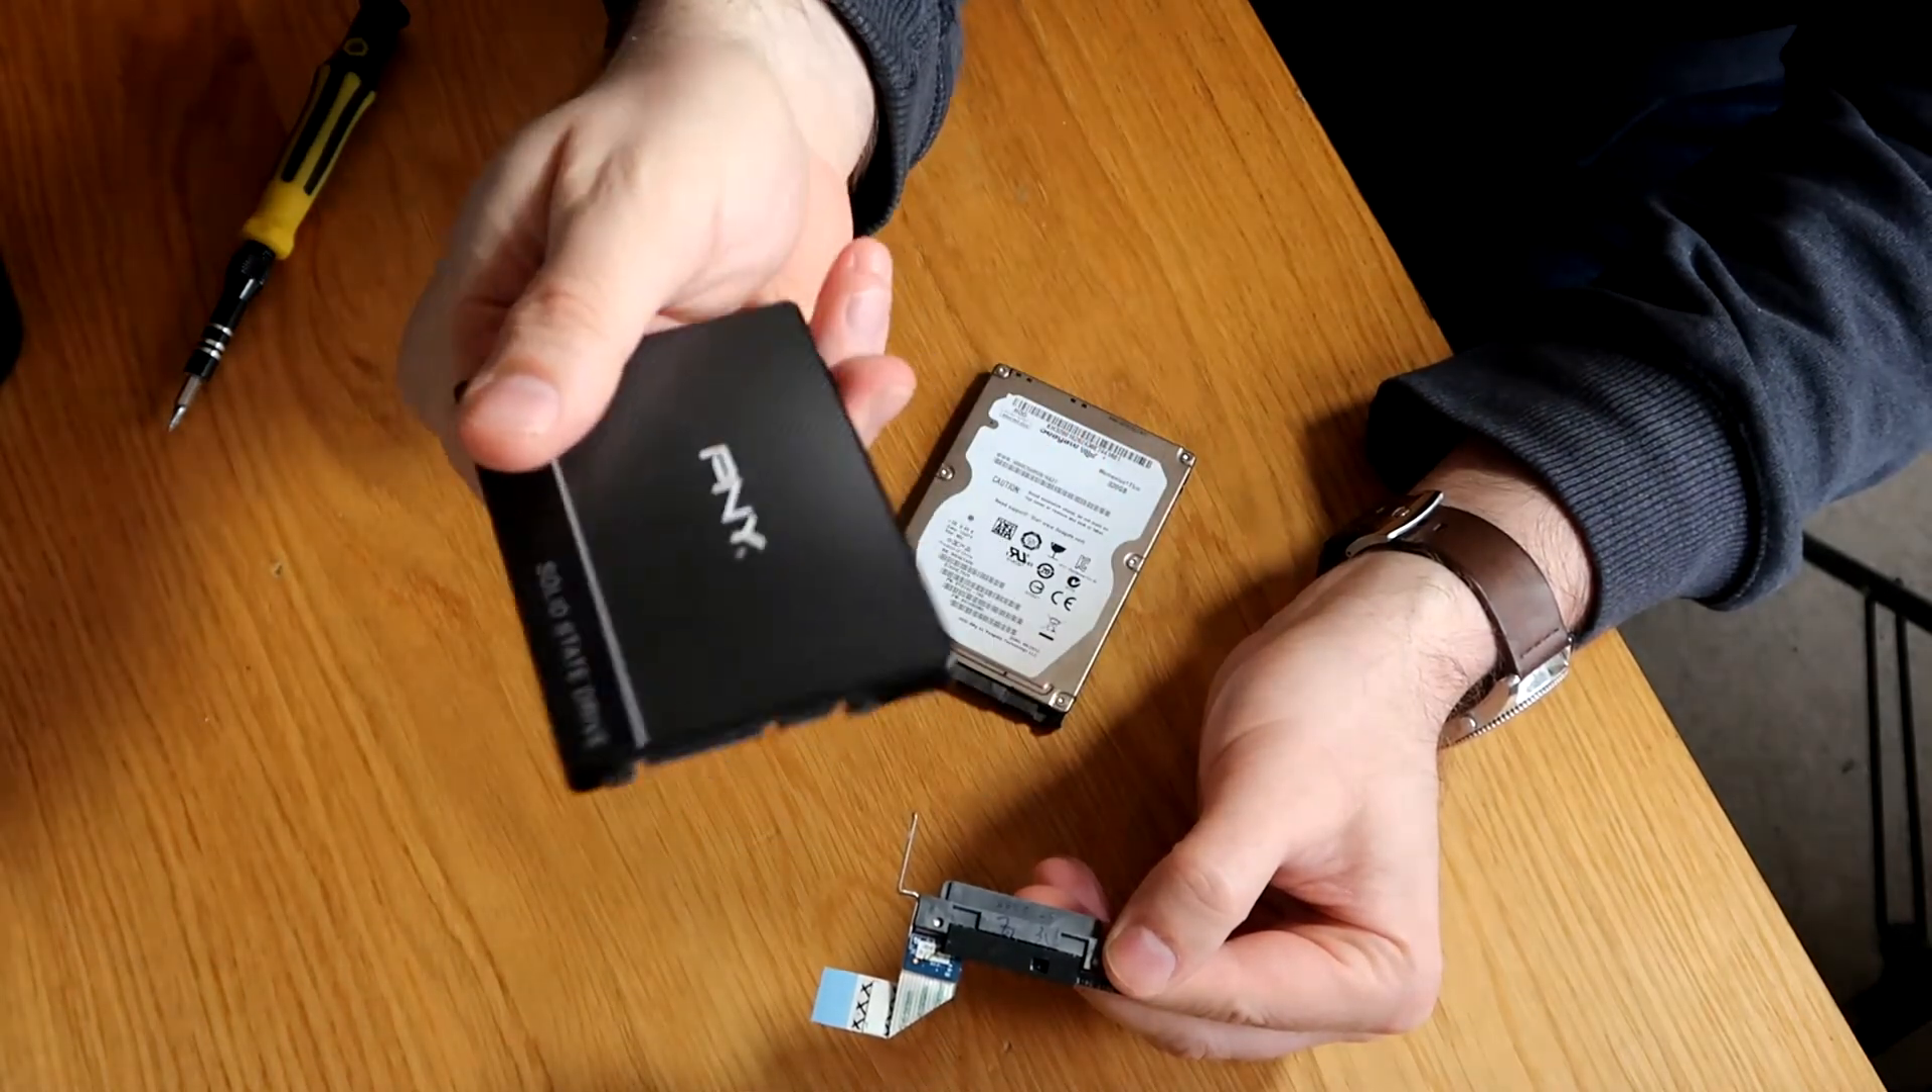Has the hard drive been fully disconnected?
Yes.